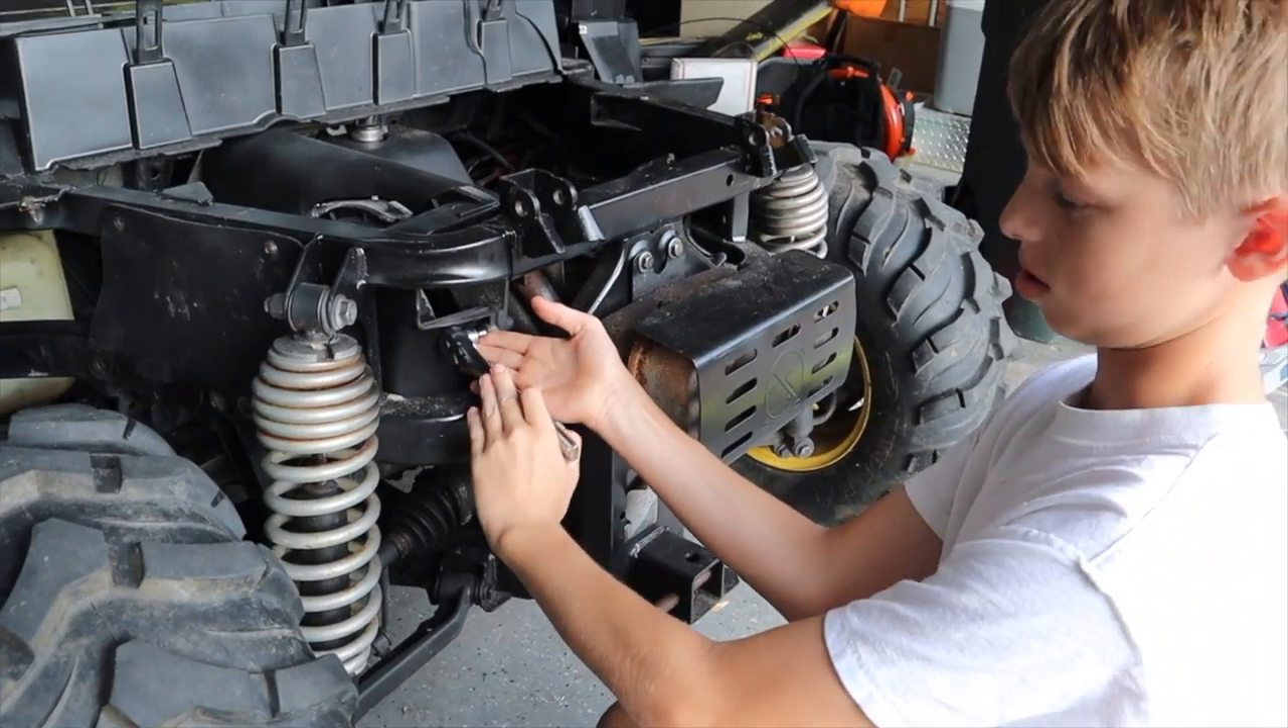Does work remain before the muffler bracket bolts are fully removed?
Yes.